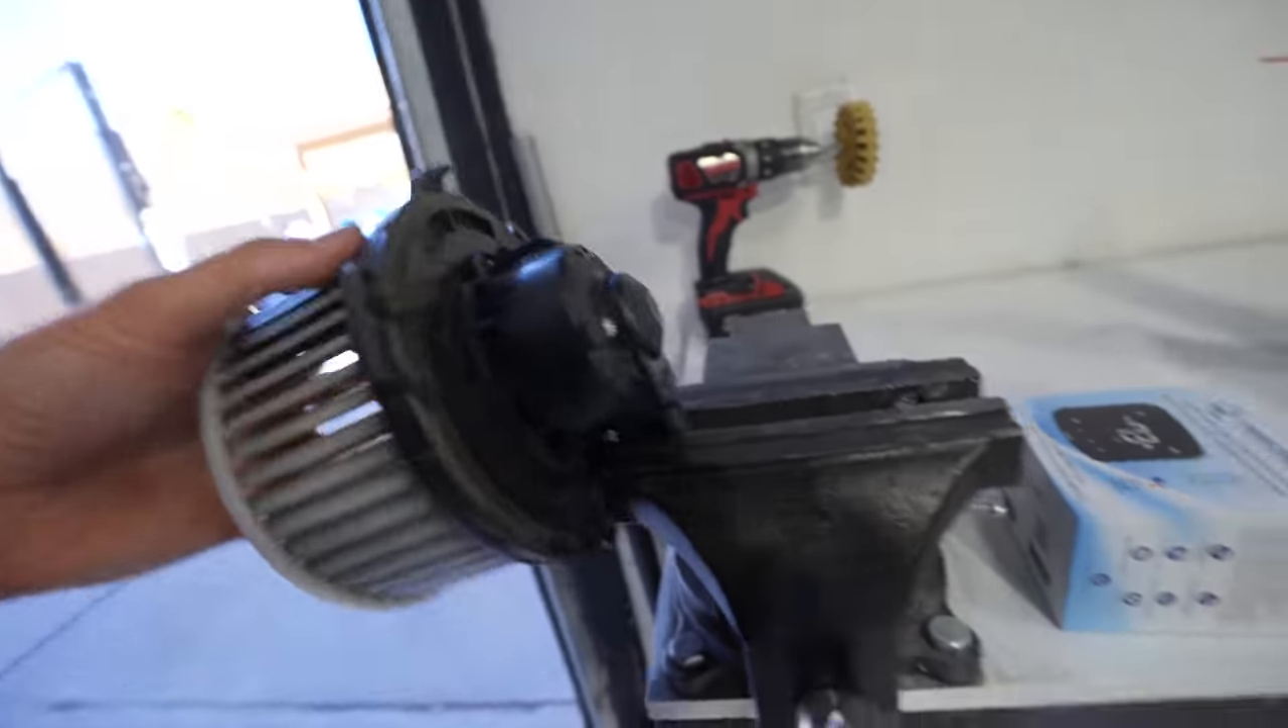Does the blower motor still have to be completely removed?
No.